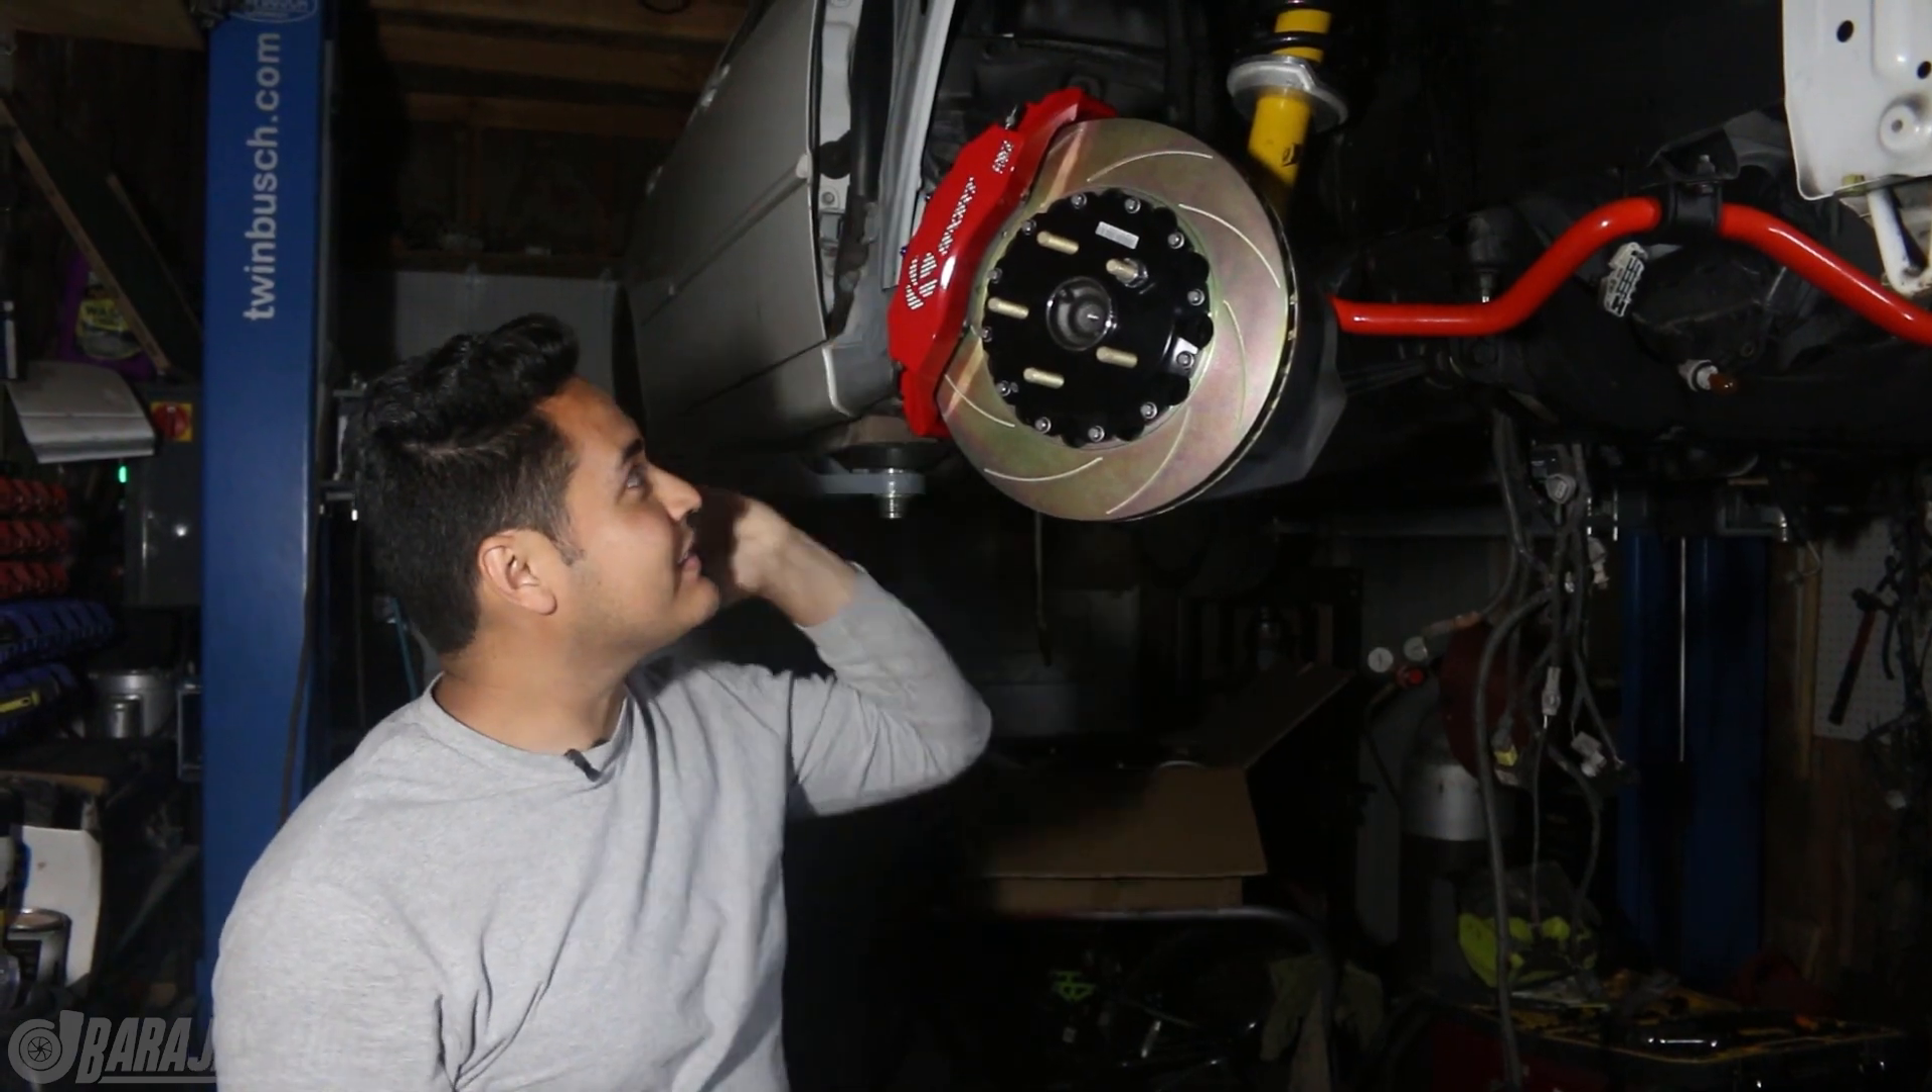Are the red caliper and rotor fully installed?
Yes.